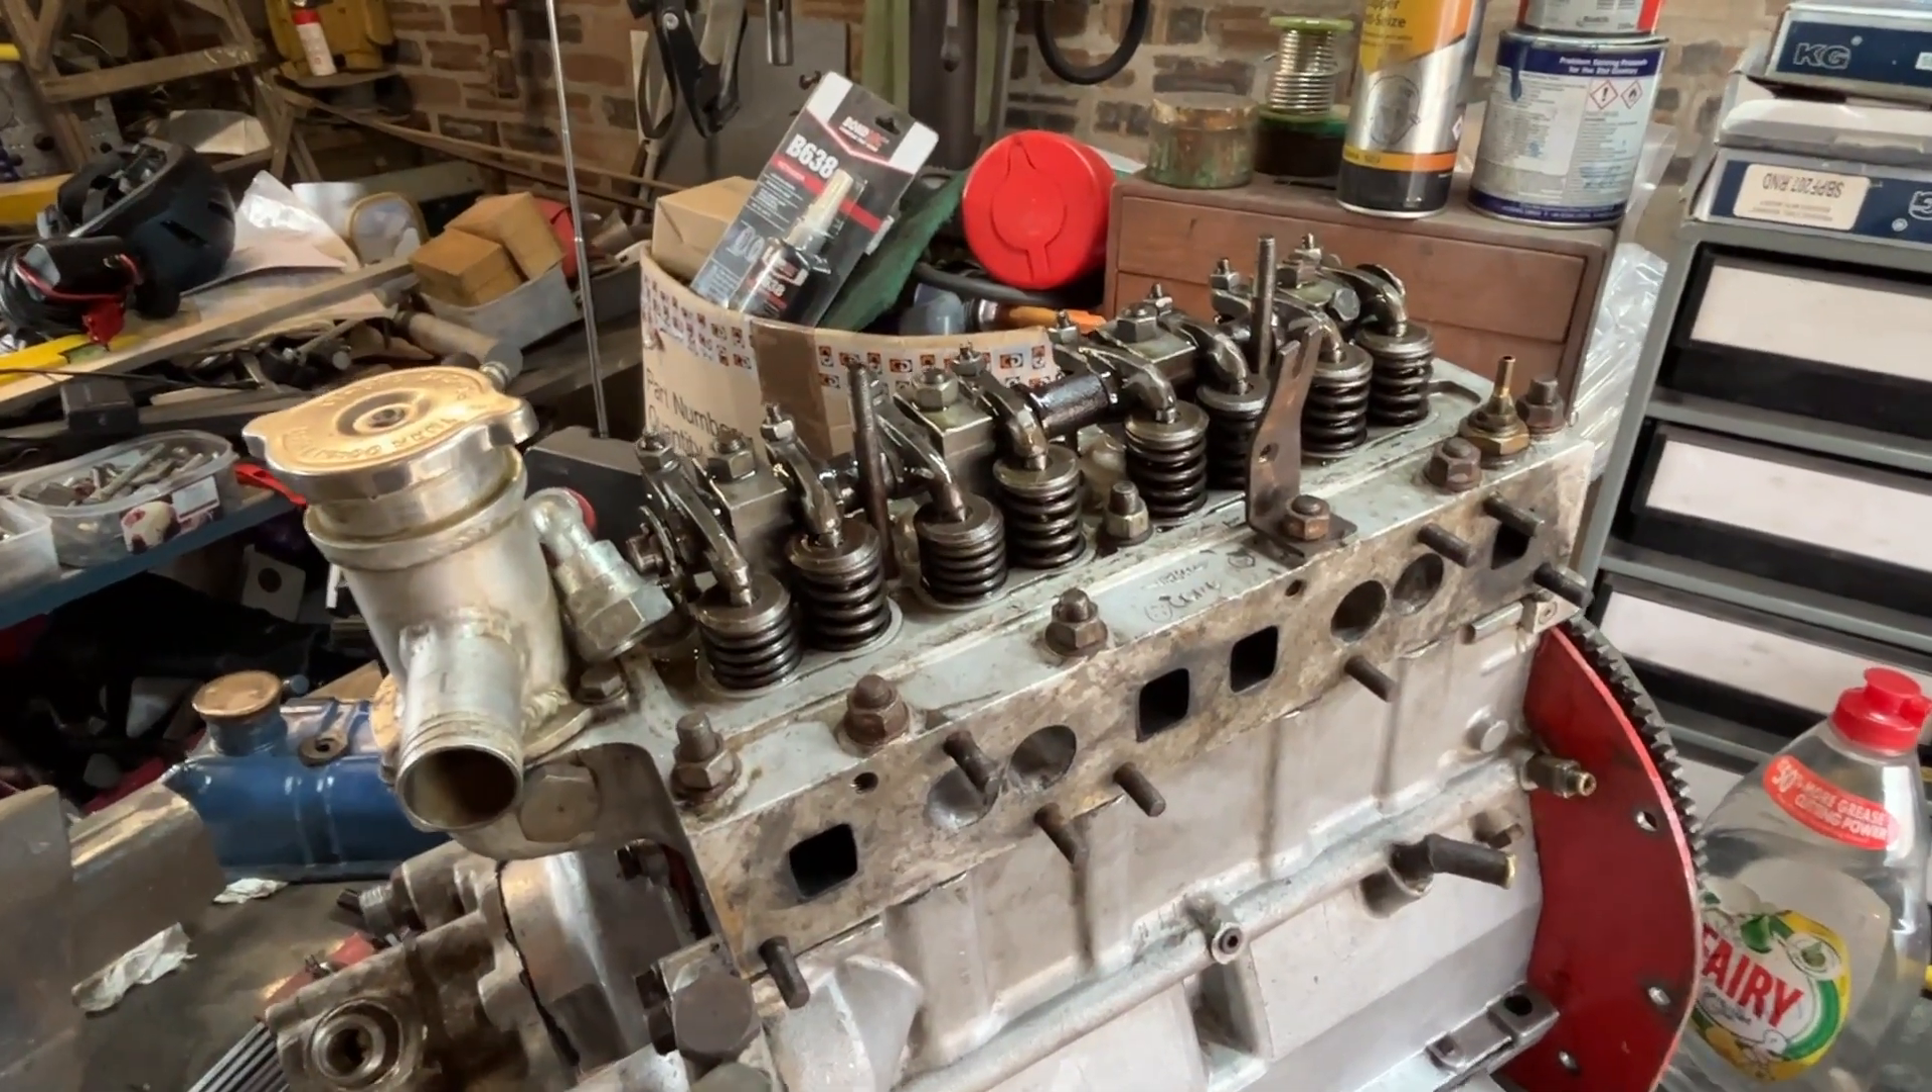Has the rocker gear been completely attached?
Yes.